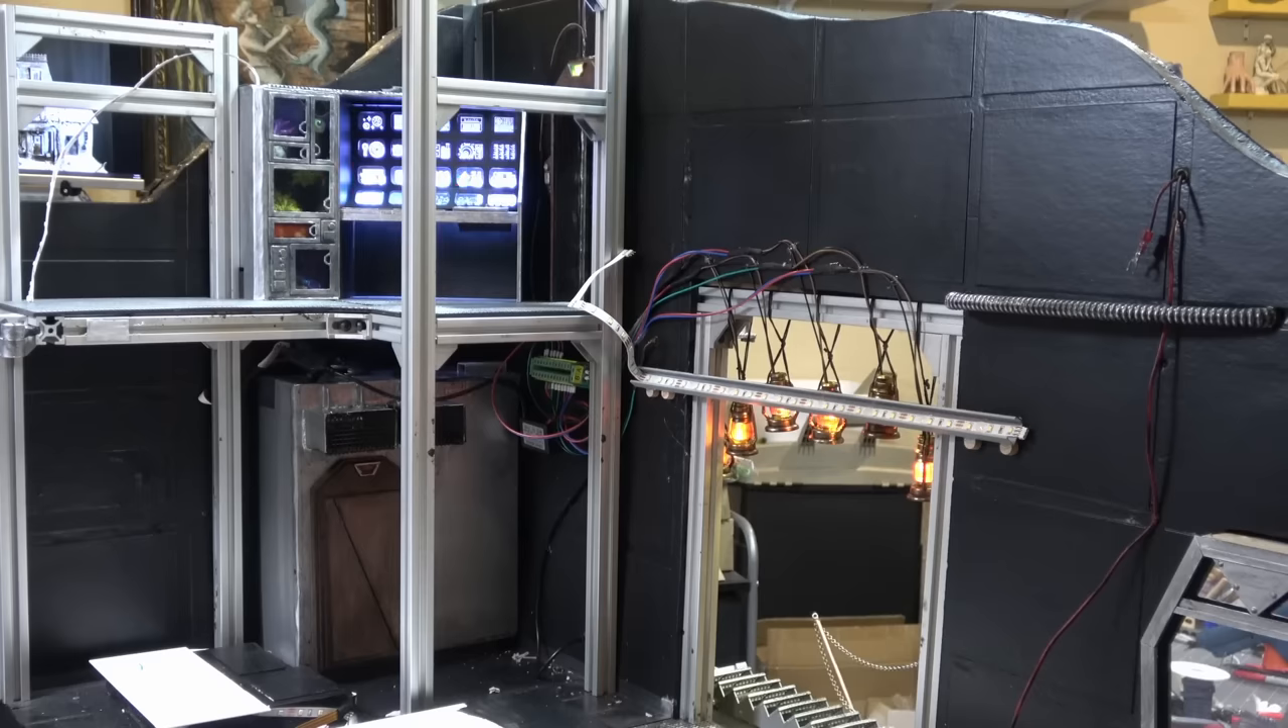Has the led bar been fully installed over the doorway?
No.